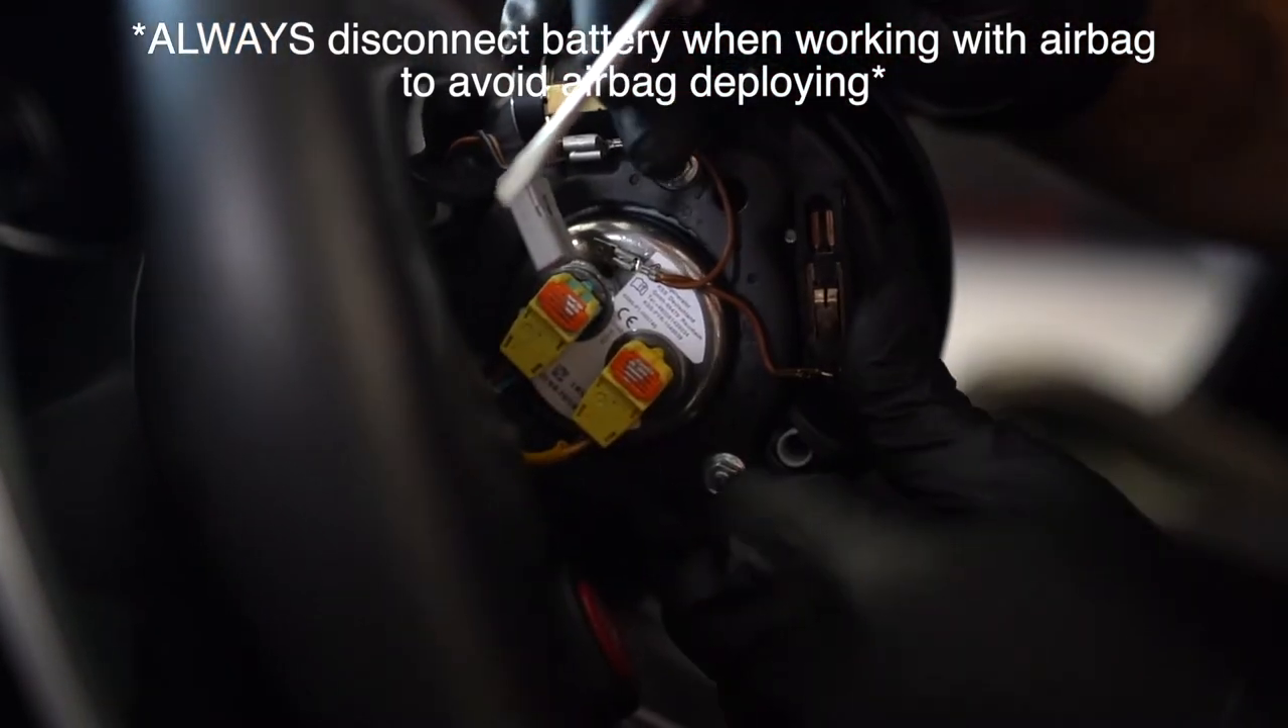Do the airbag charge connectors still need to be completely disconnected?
Yes.